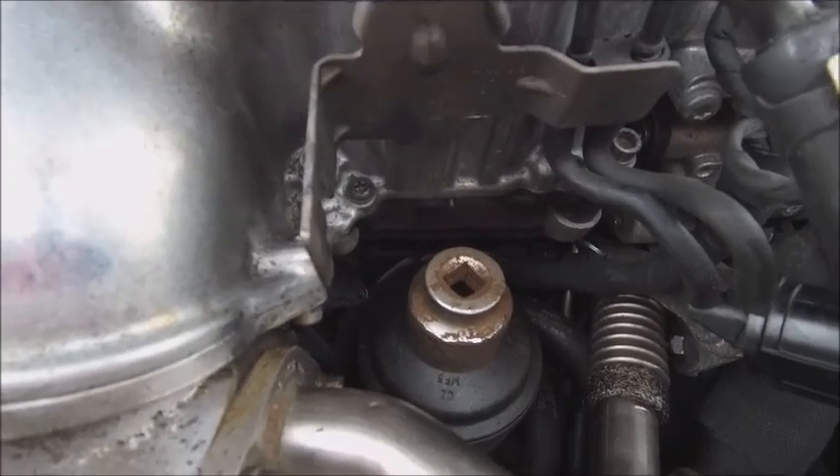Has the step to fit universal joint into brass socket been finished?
No.